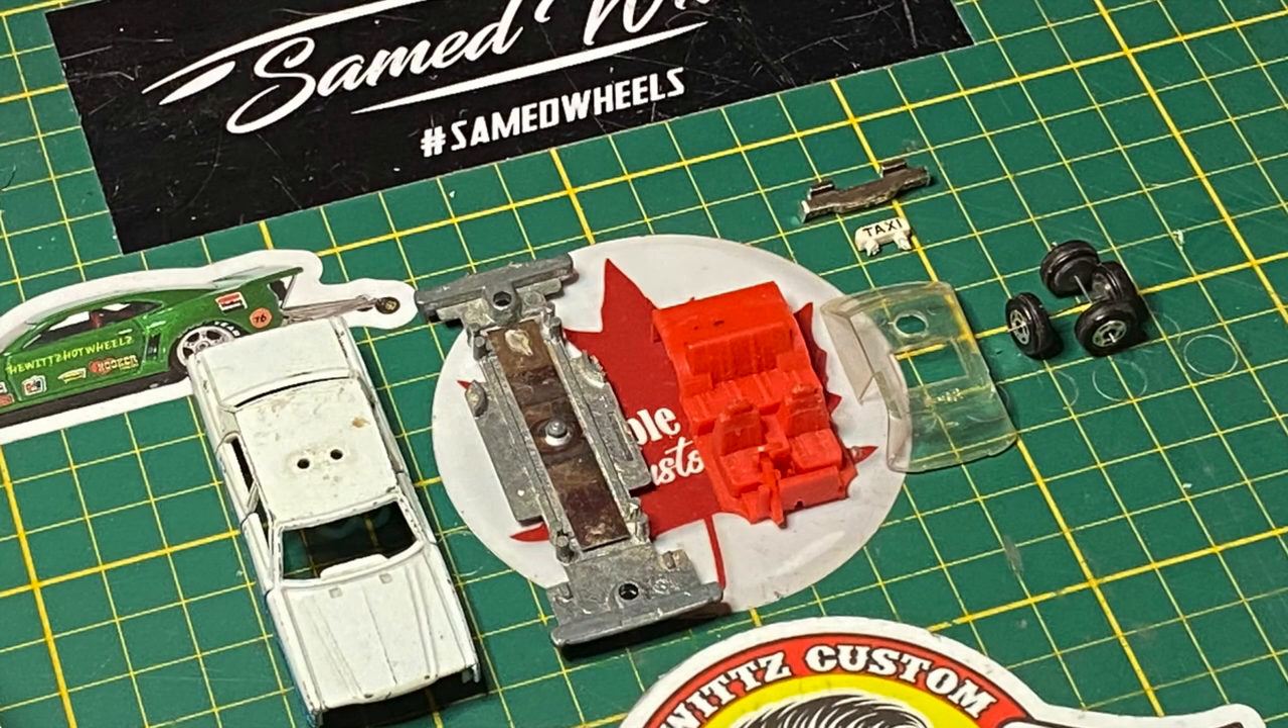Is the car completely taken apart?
Yes.